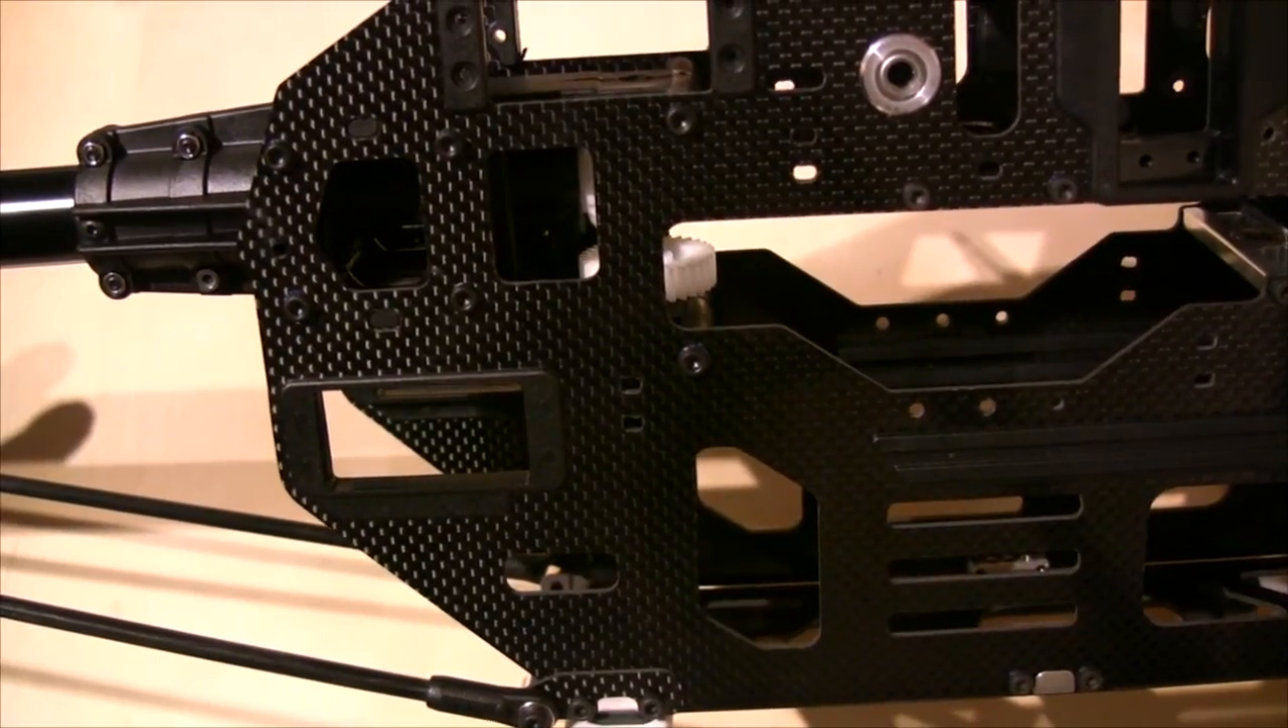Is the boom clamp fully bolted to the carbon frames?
Yes.